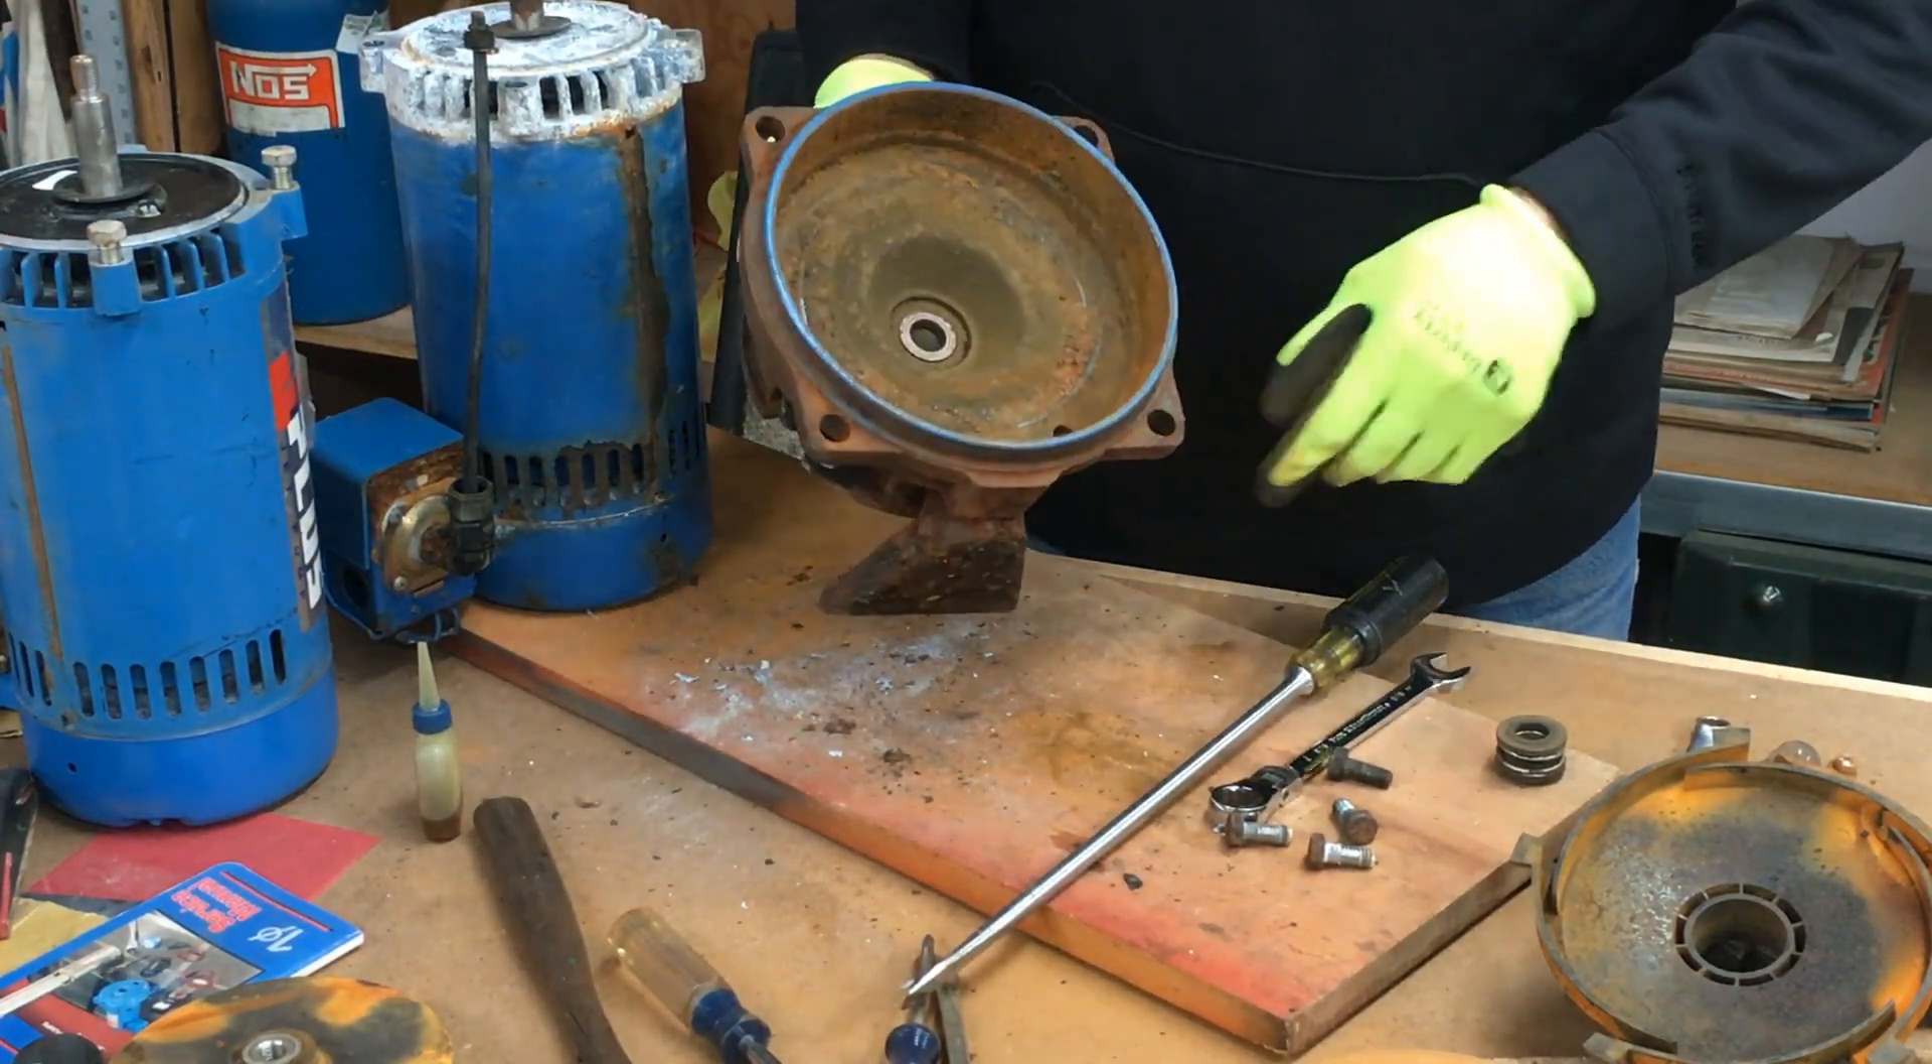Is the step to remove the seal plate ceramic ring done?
No.